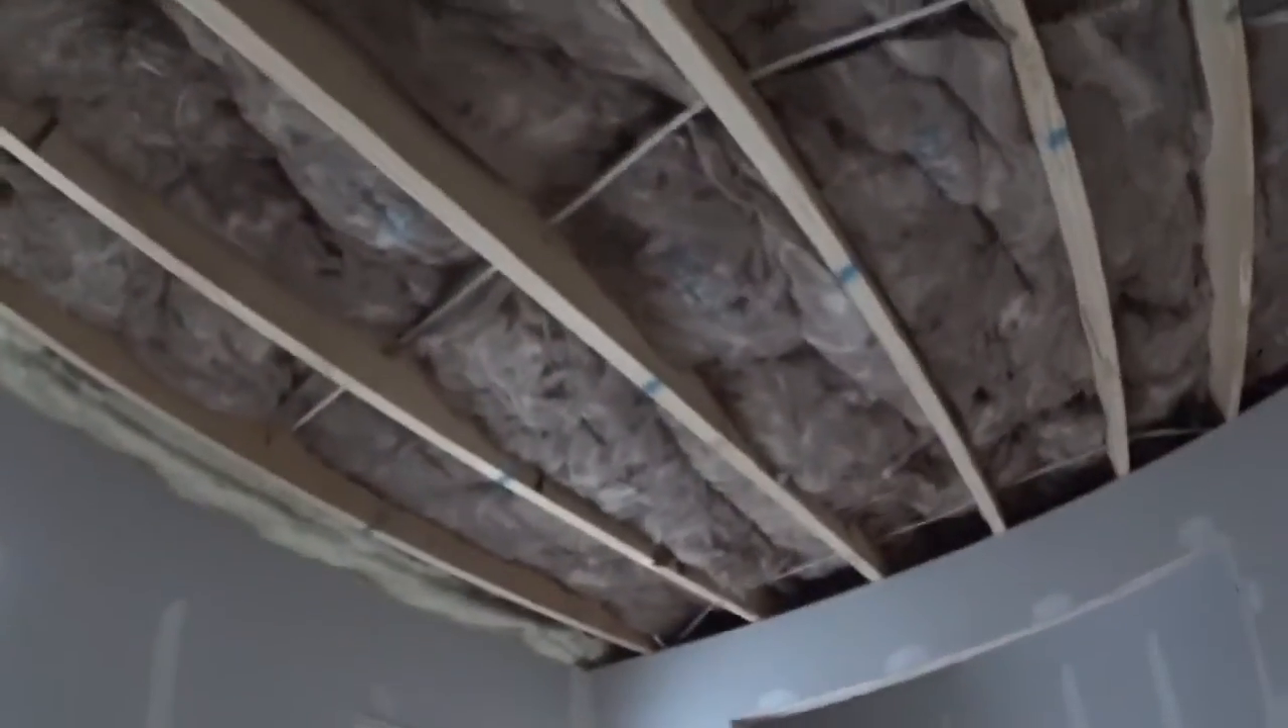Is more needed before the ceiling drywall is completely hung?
Yes.